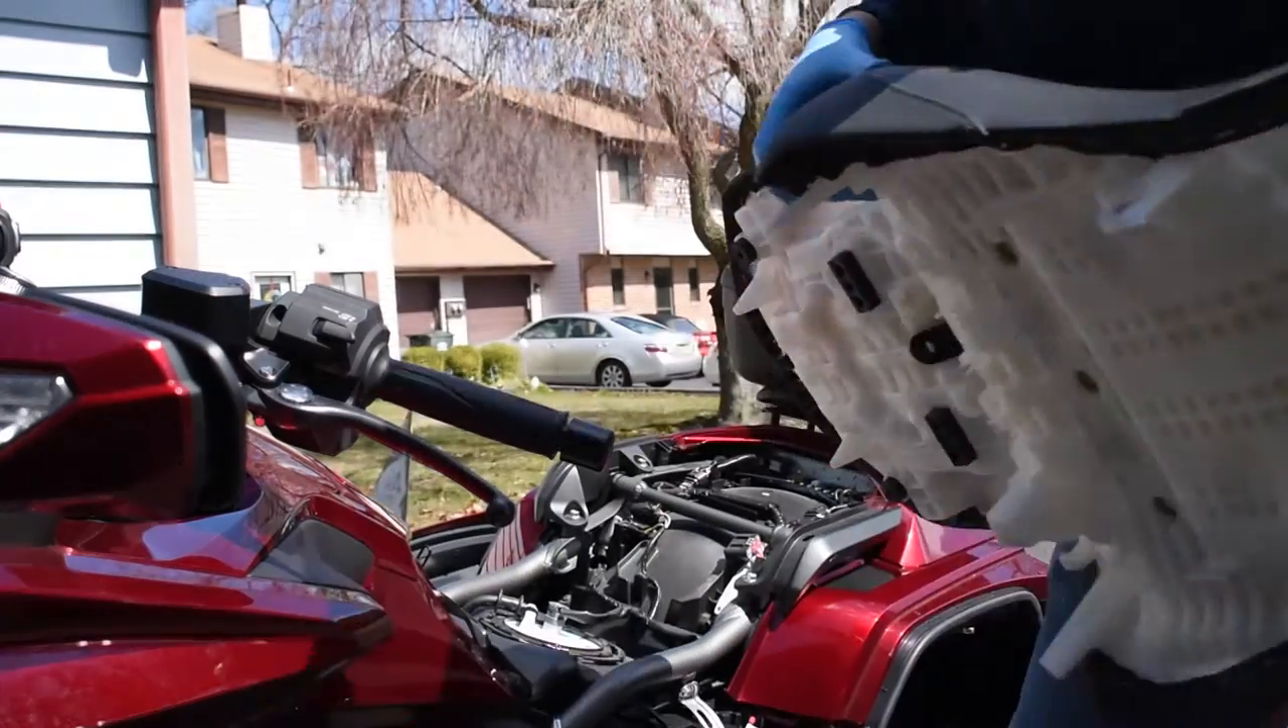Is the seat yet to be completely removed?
No.